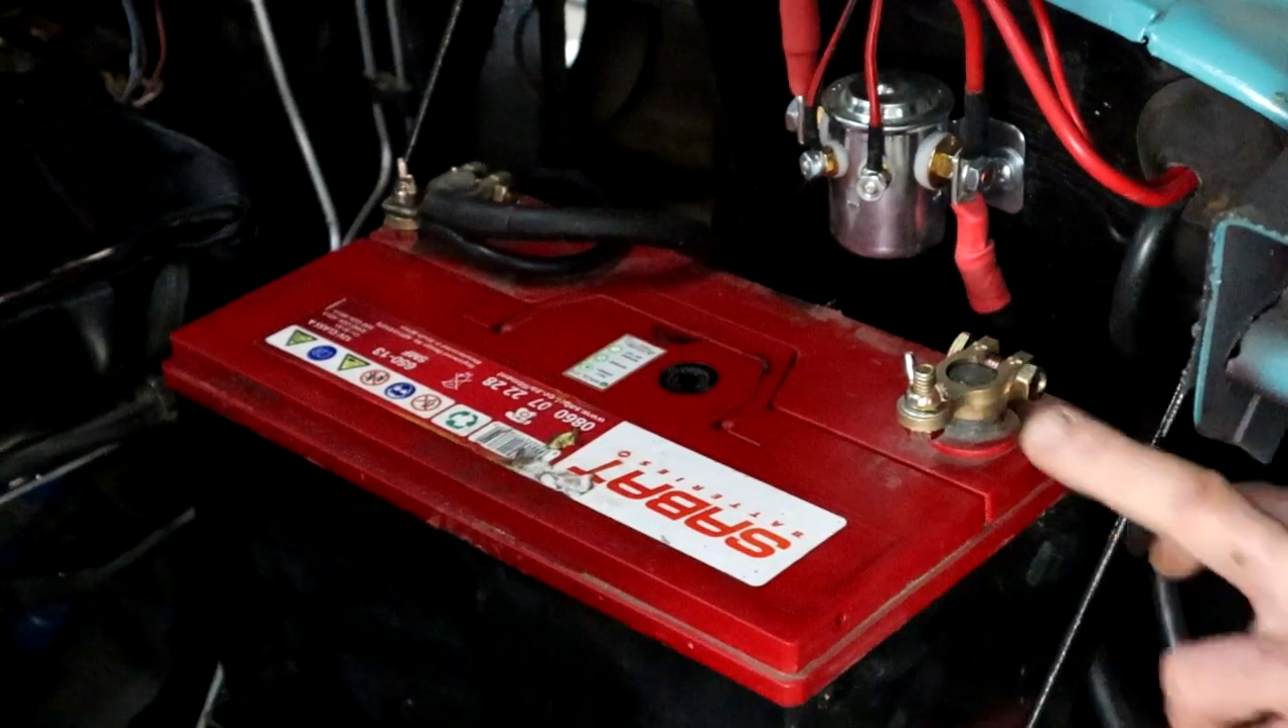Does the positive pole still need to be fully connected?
Yes.